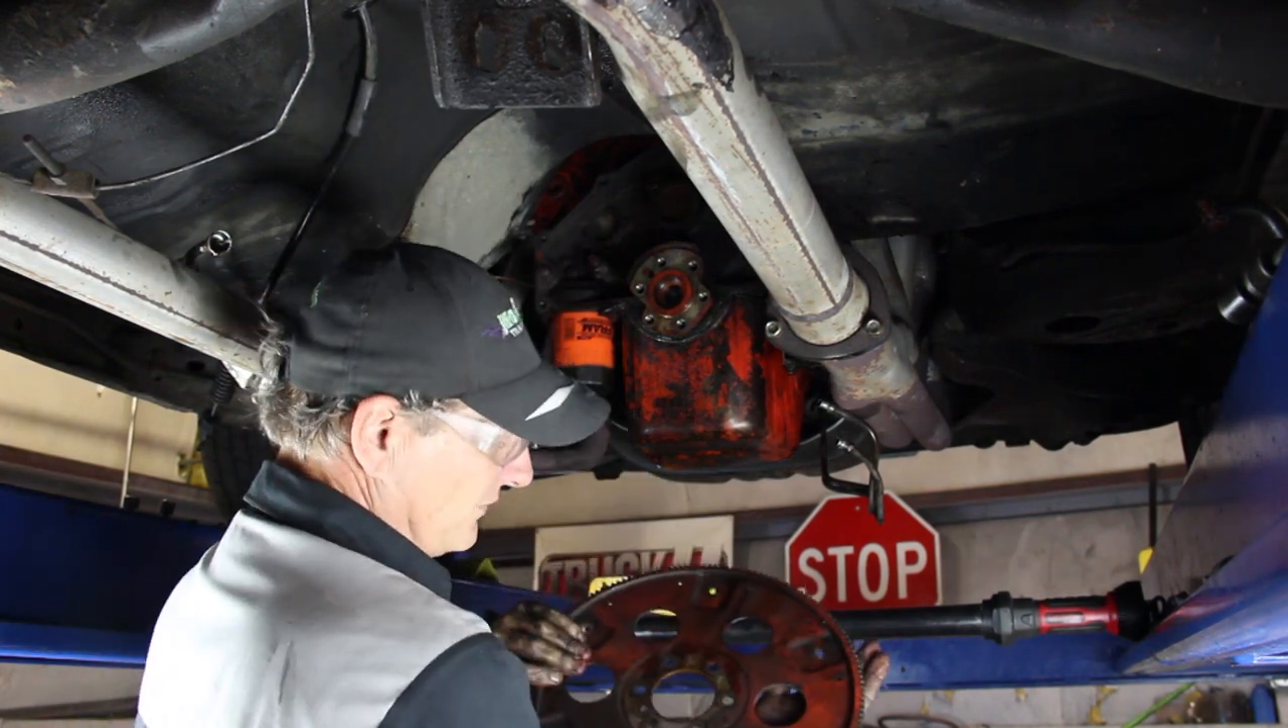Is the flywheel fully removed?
Yes.